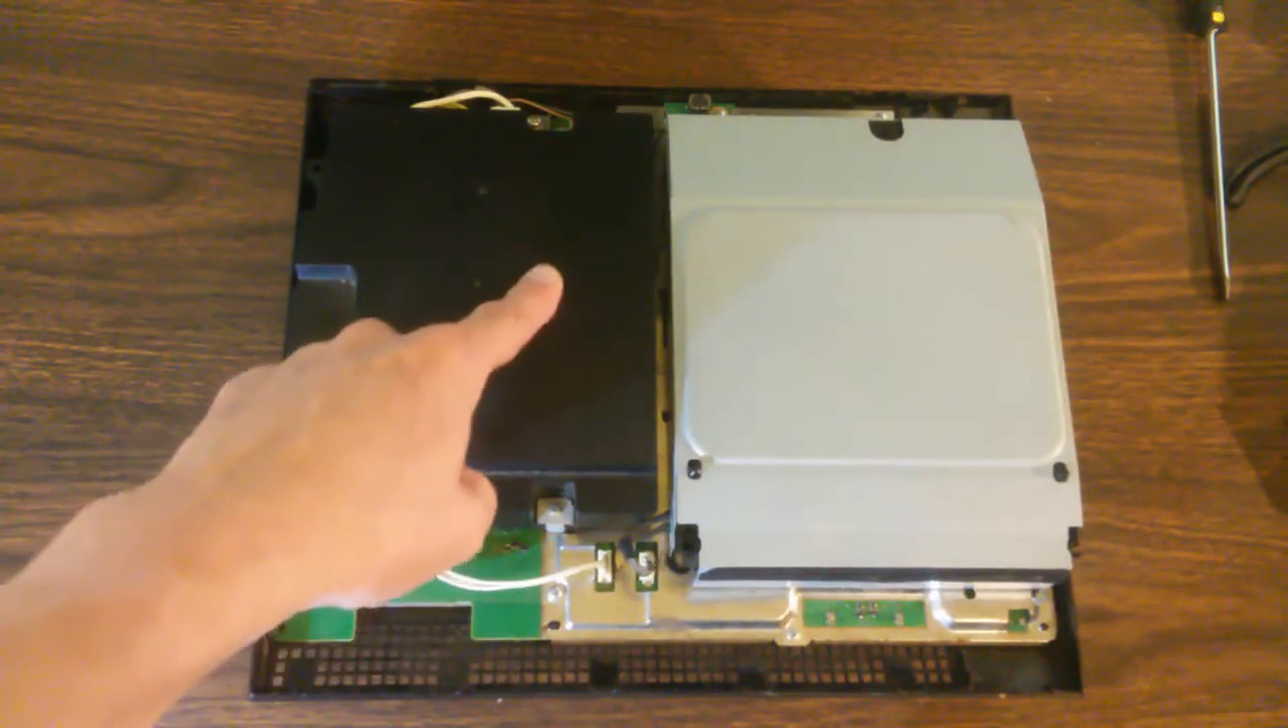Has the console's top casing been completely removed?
Yes.